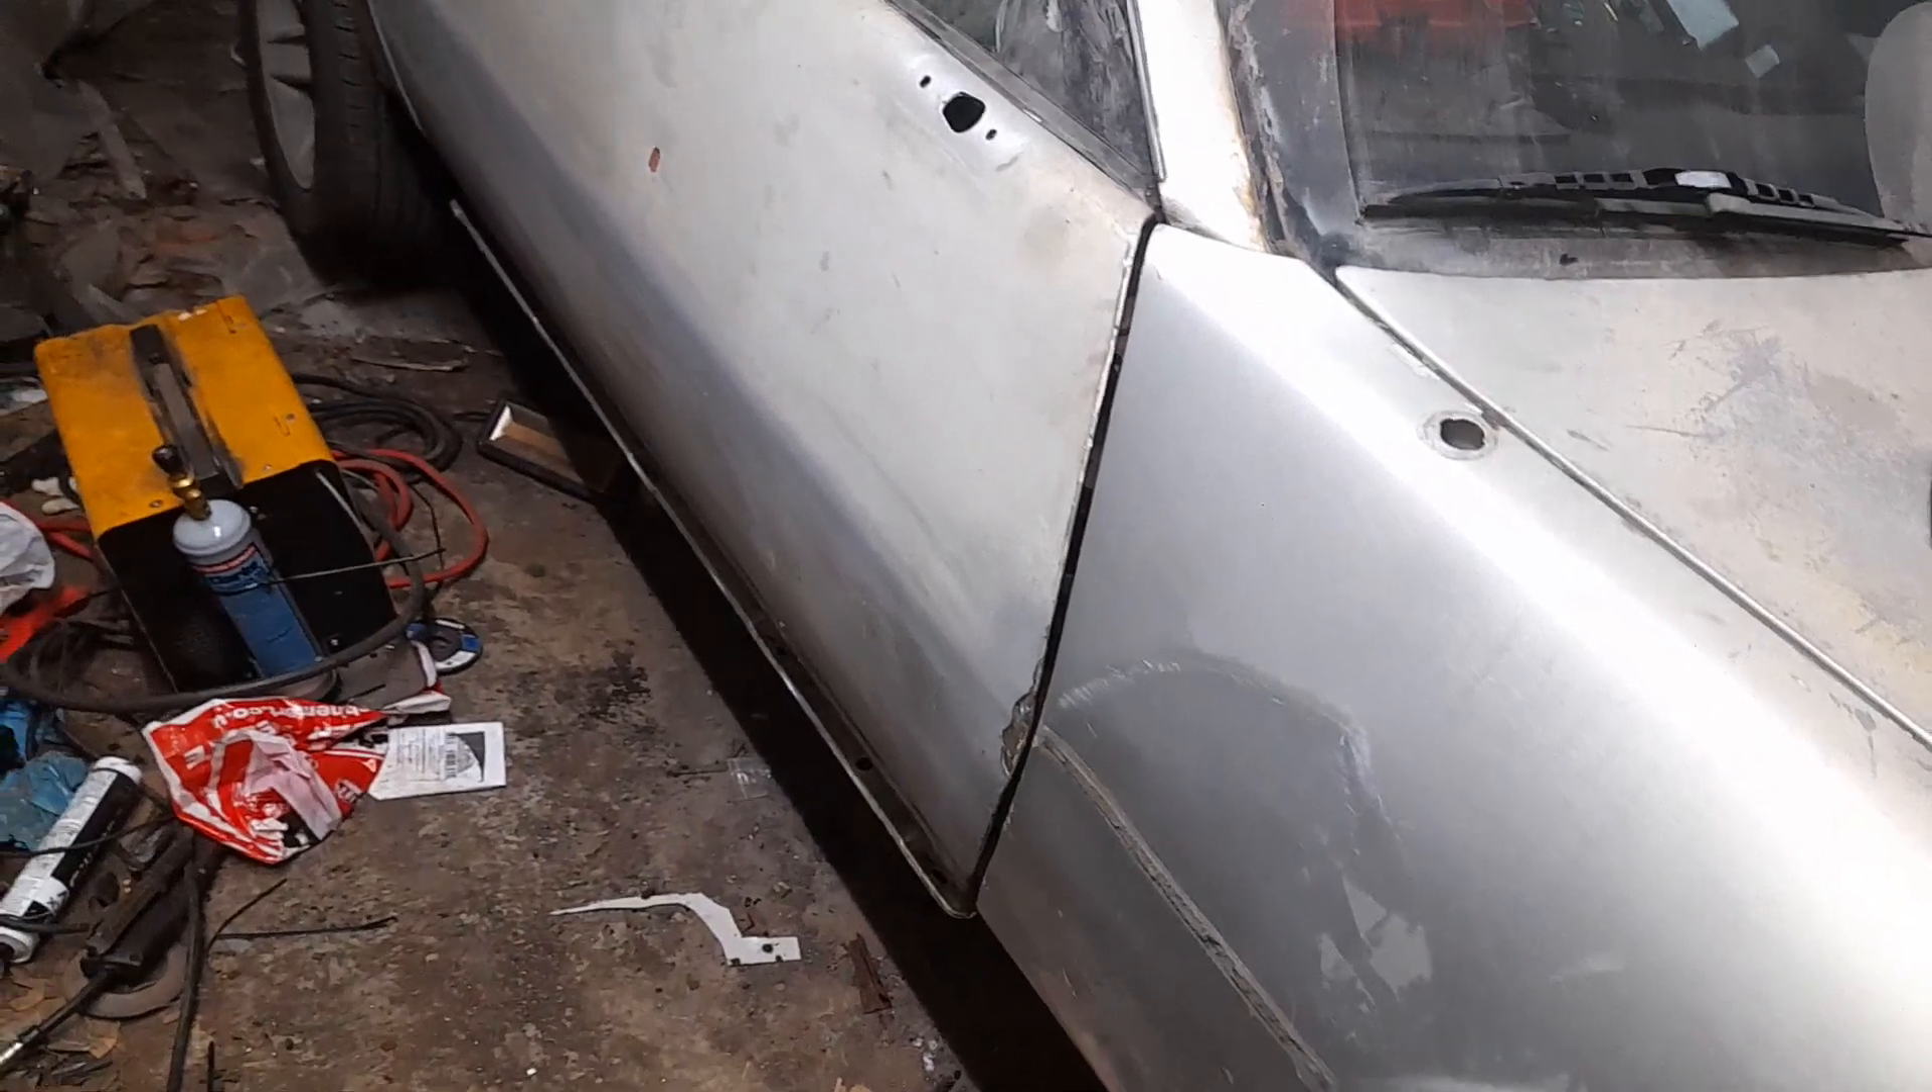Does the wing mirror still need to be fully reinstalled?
Yes.